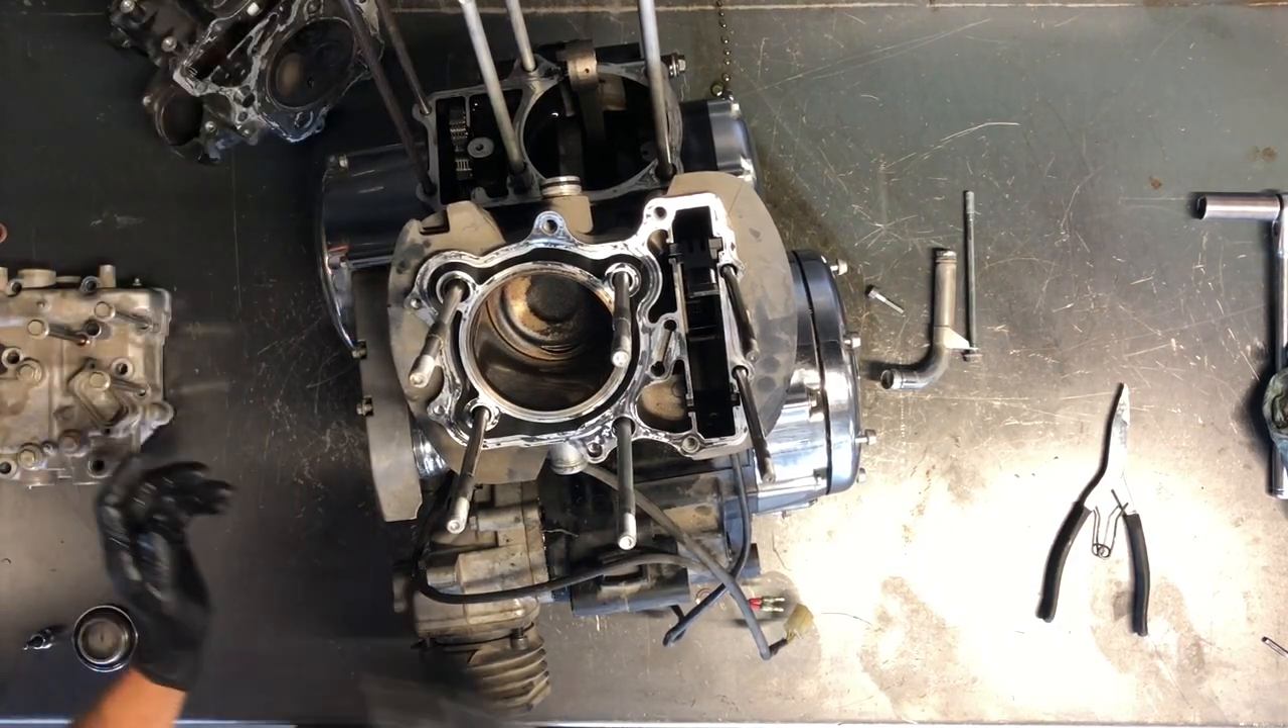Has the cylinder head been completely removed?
Yes.